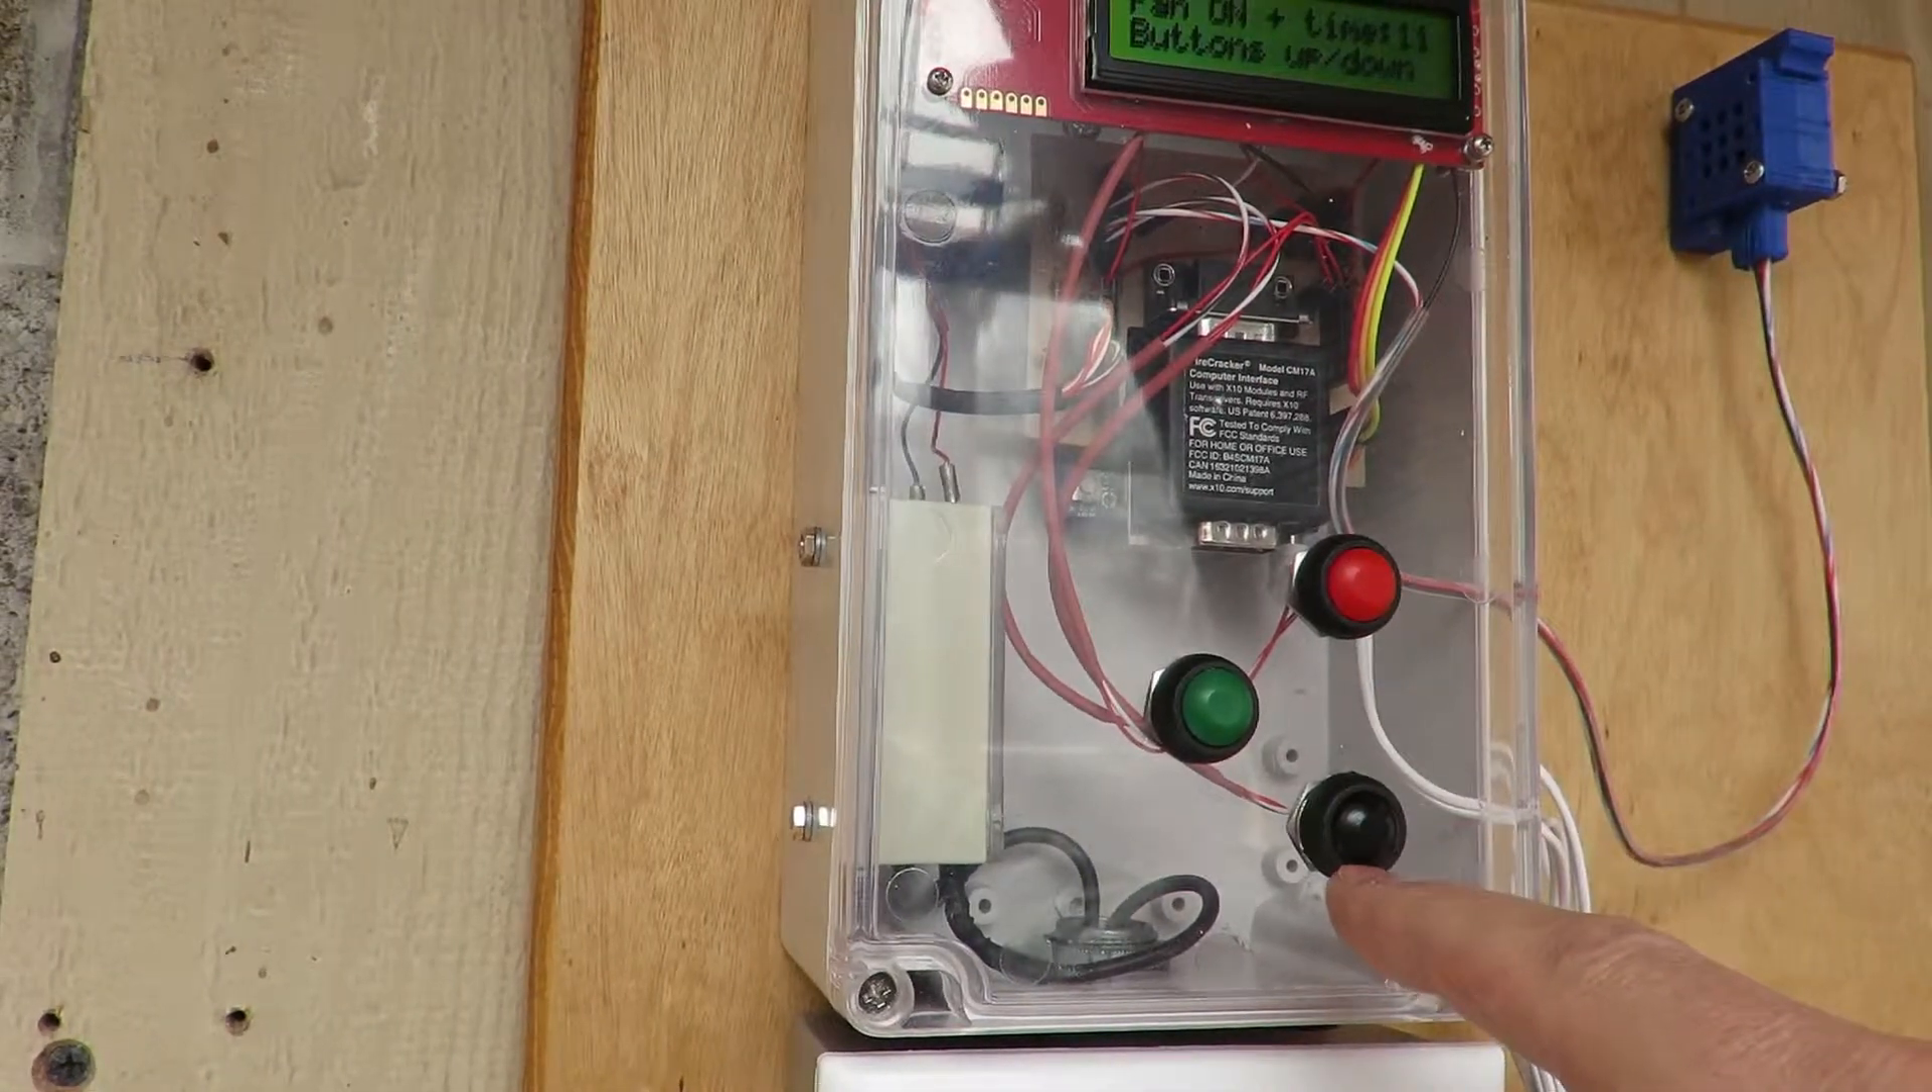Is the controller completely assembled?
Yes.